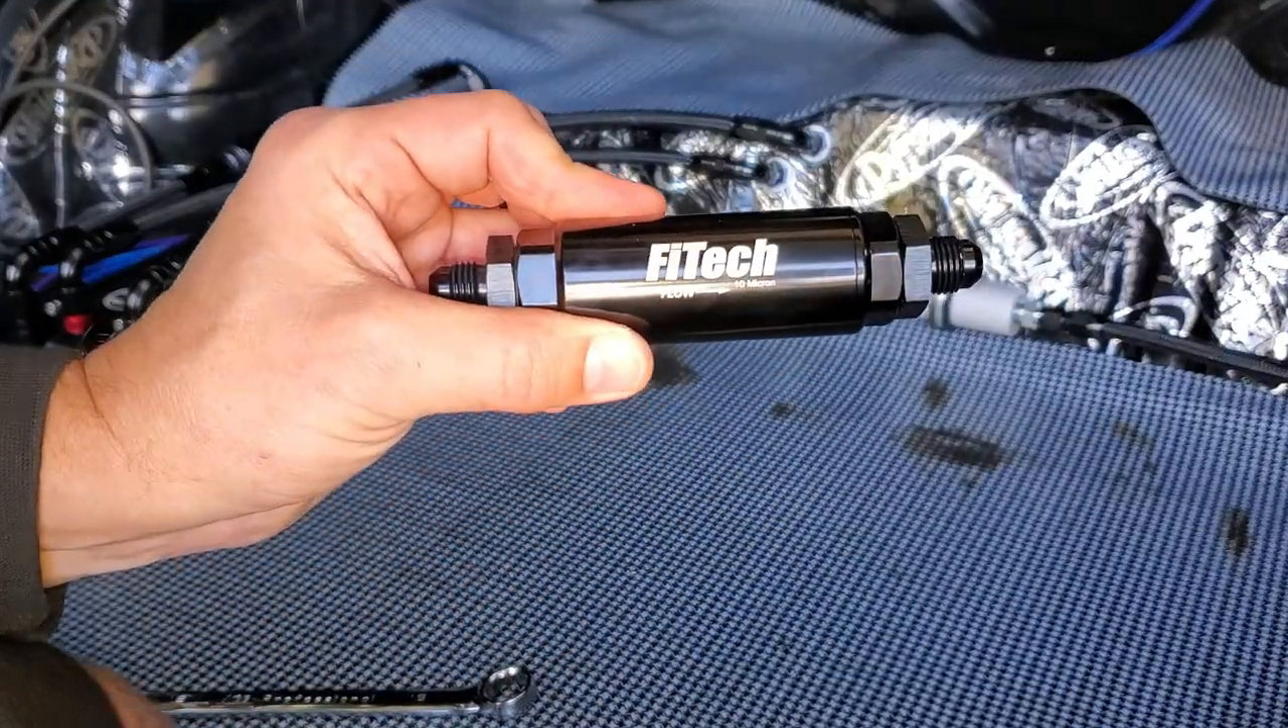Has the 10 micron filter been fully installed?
No.